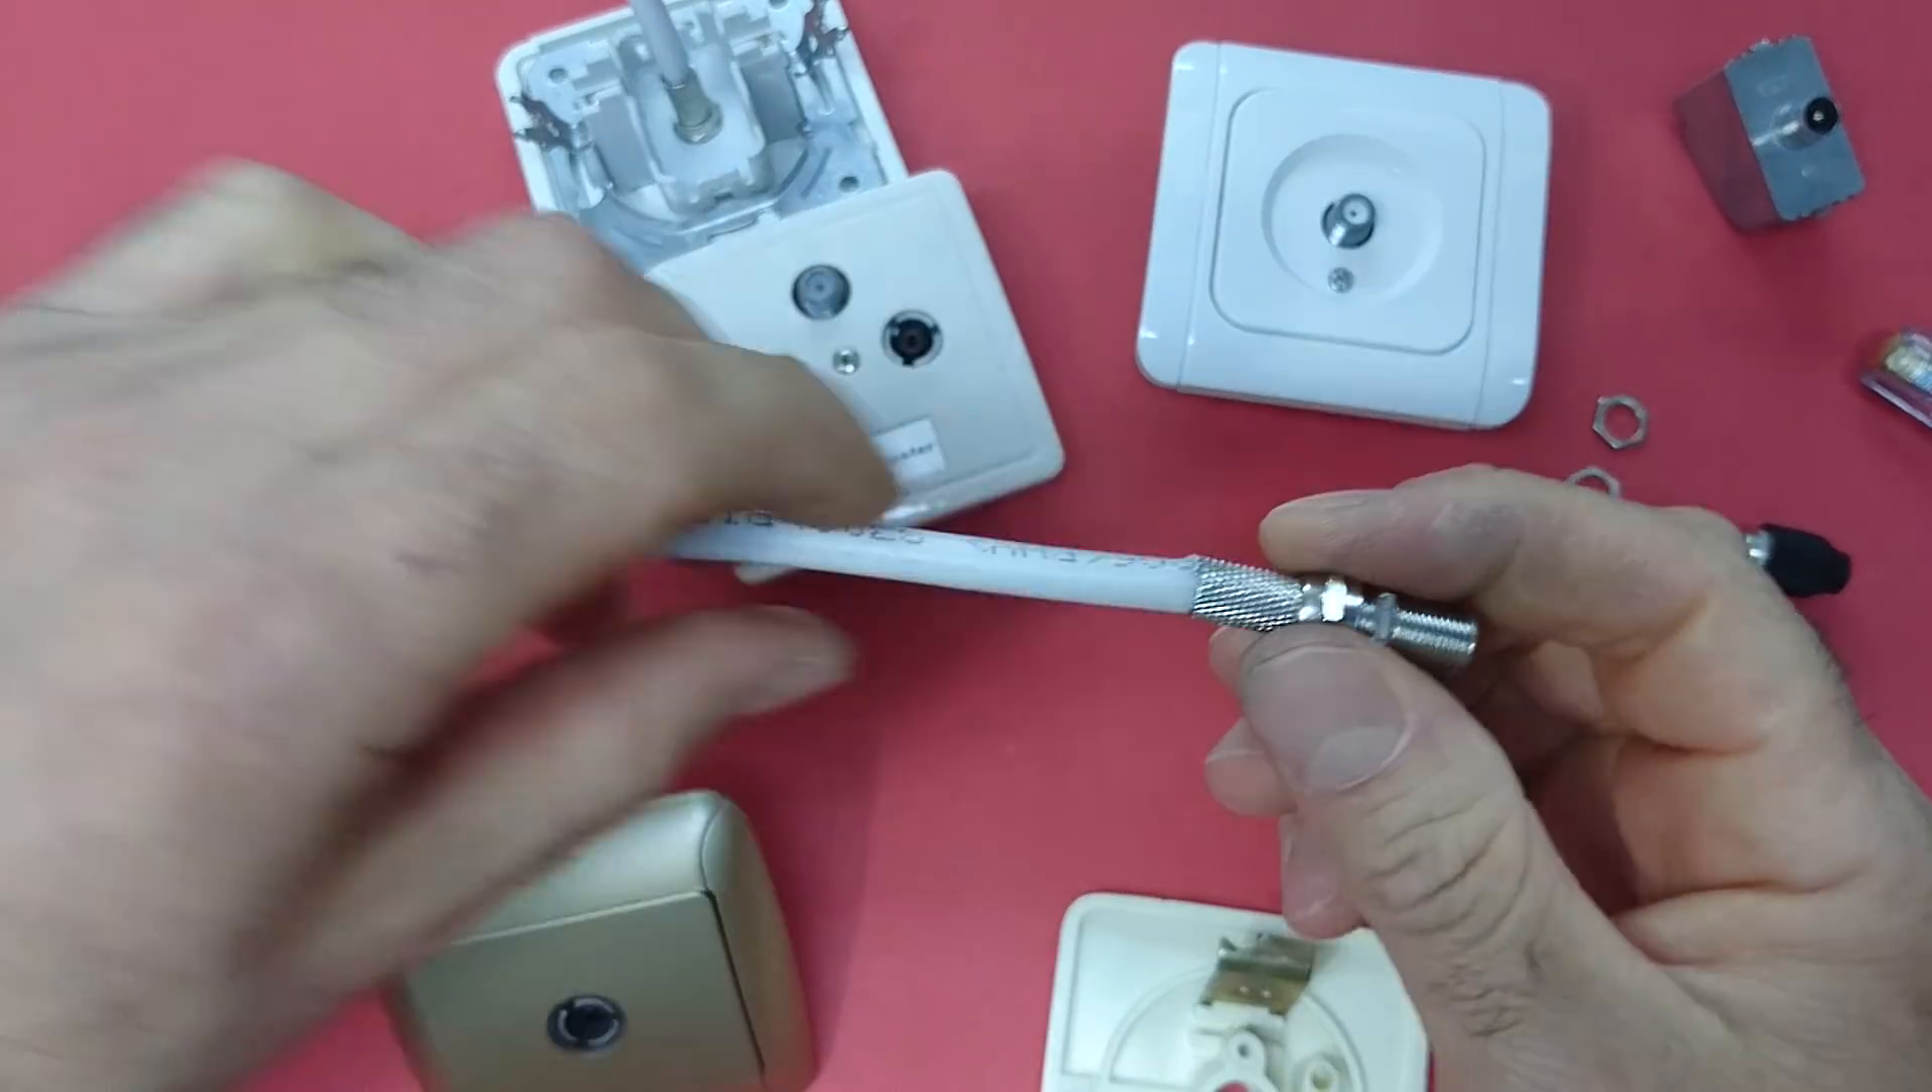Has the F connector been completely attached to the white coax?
Yes.